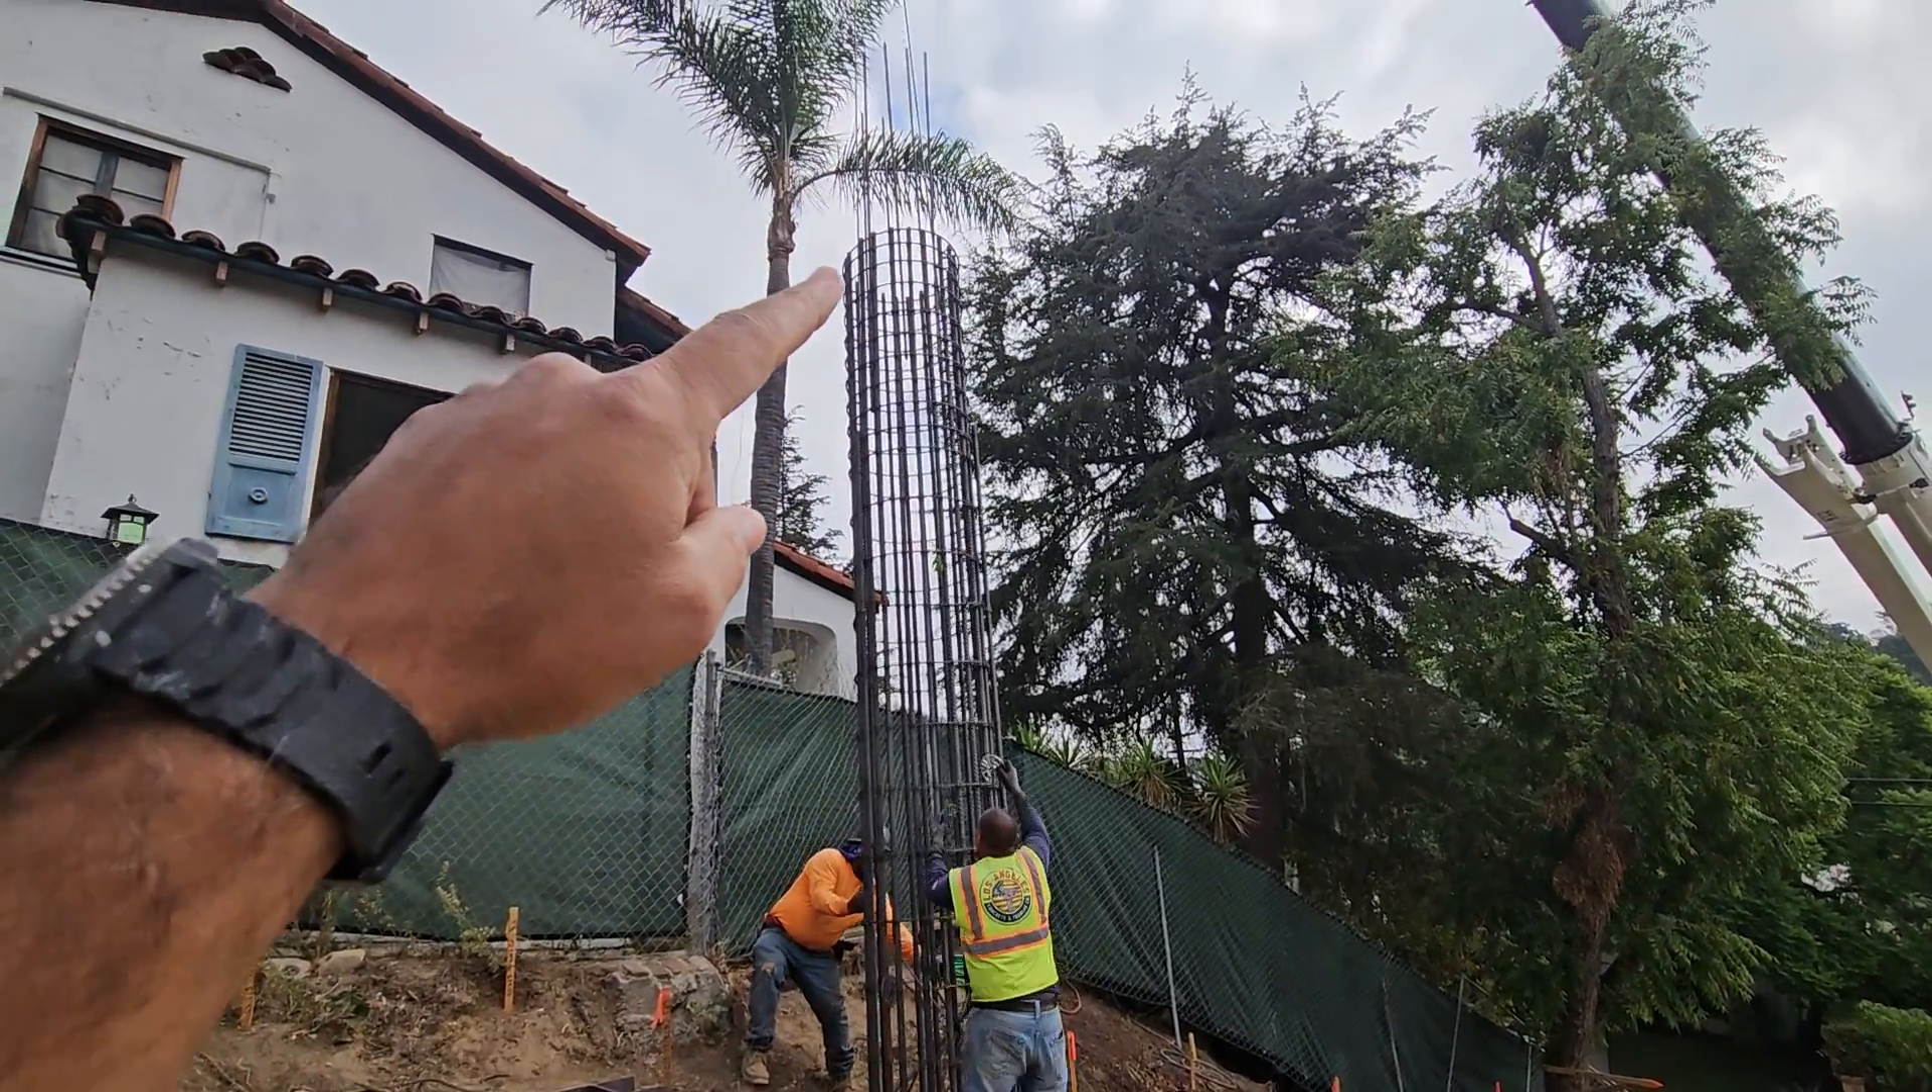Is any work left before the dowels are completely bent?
Yes.